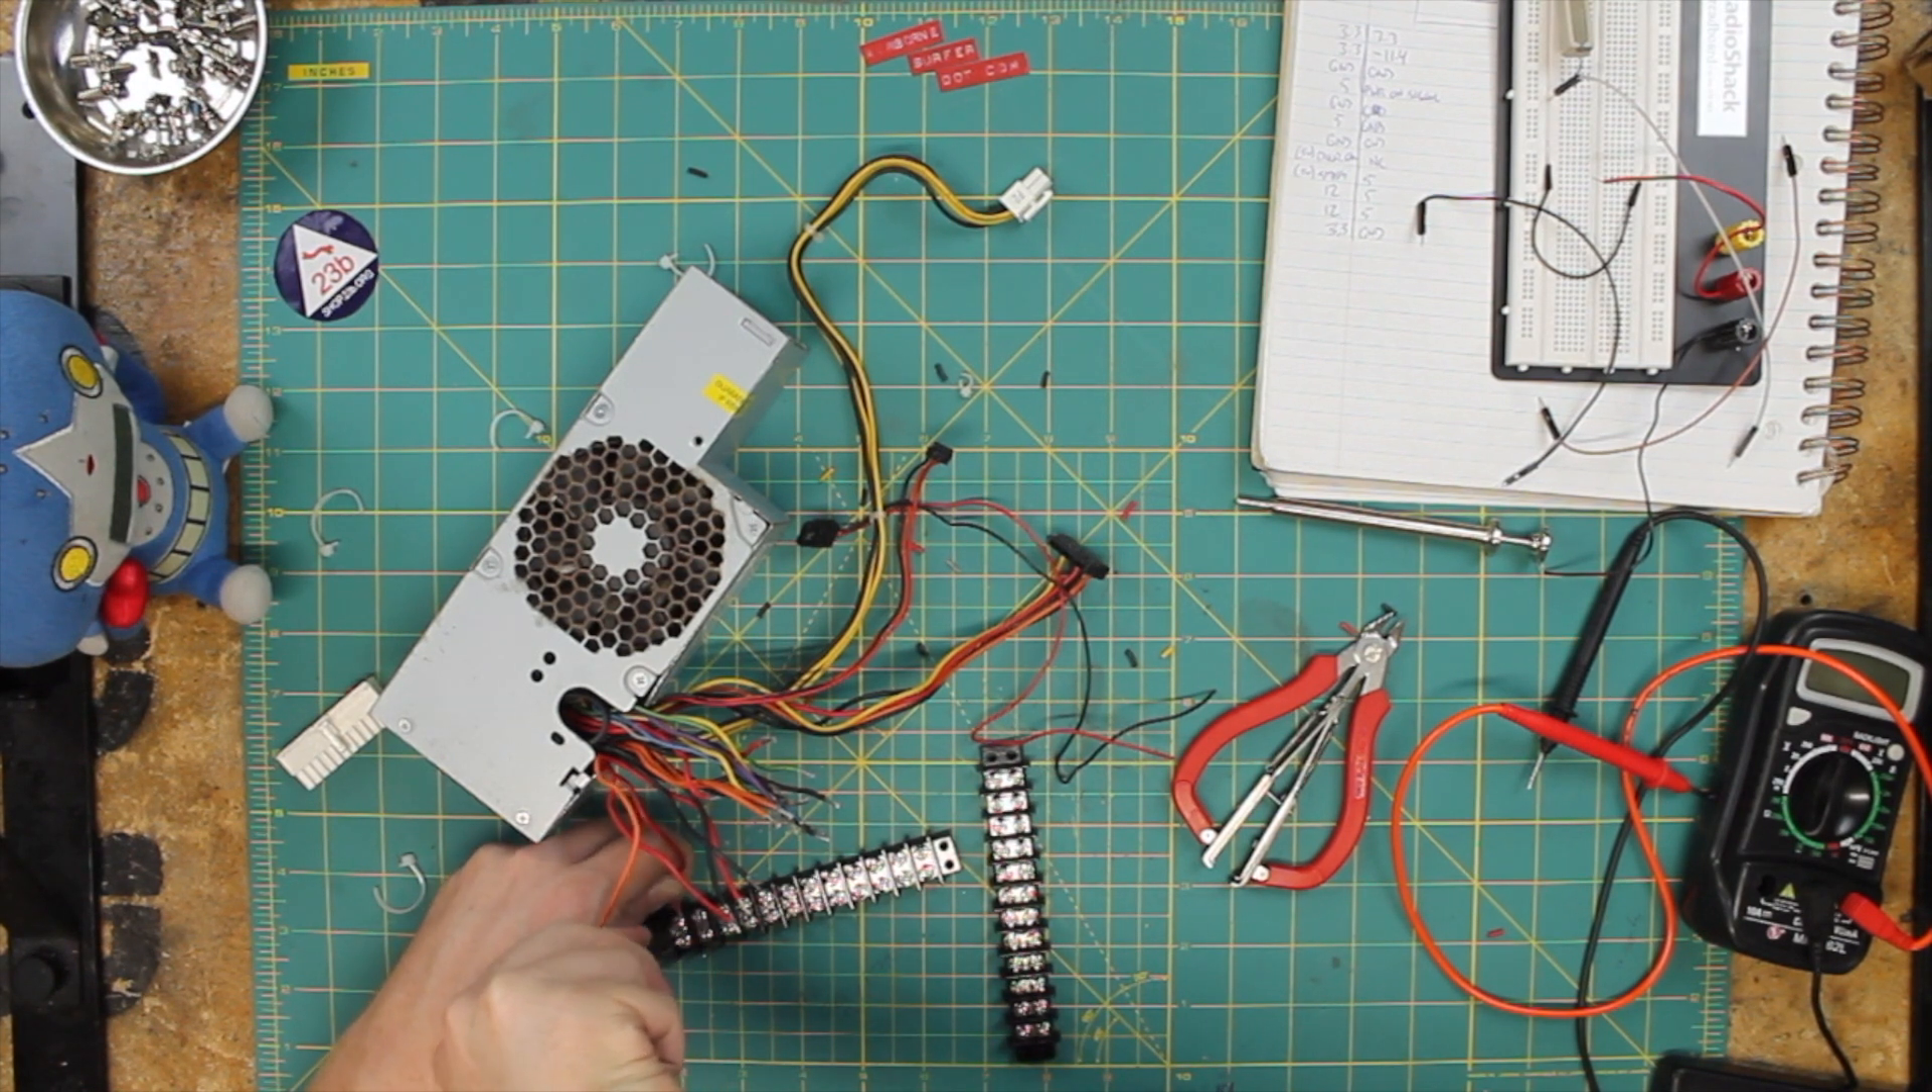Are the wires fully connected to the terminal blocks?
No.